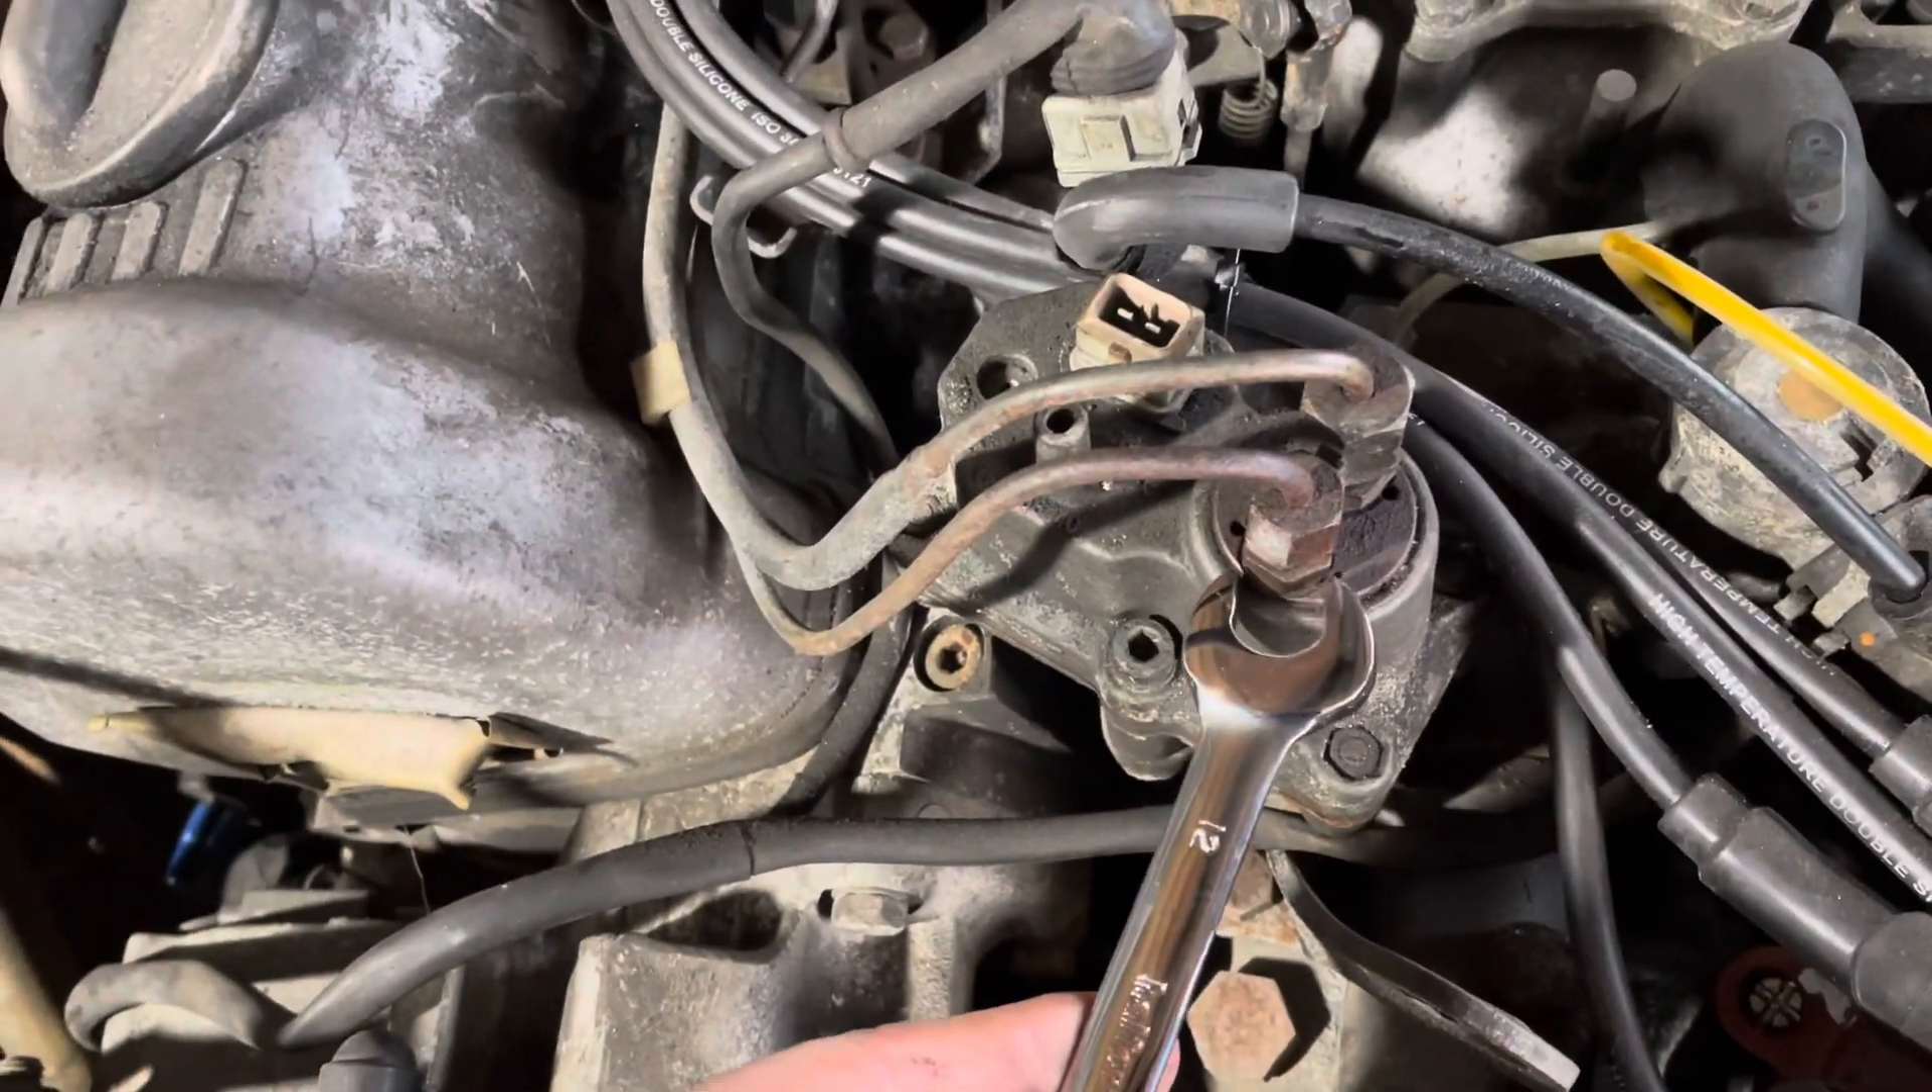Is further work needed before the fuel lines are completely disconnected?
Yes.